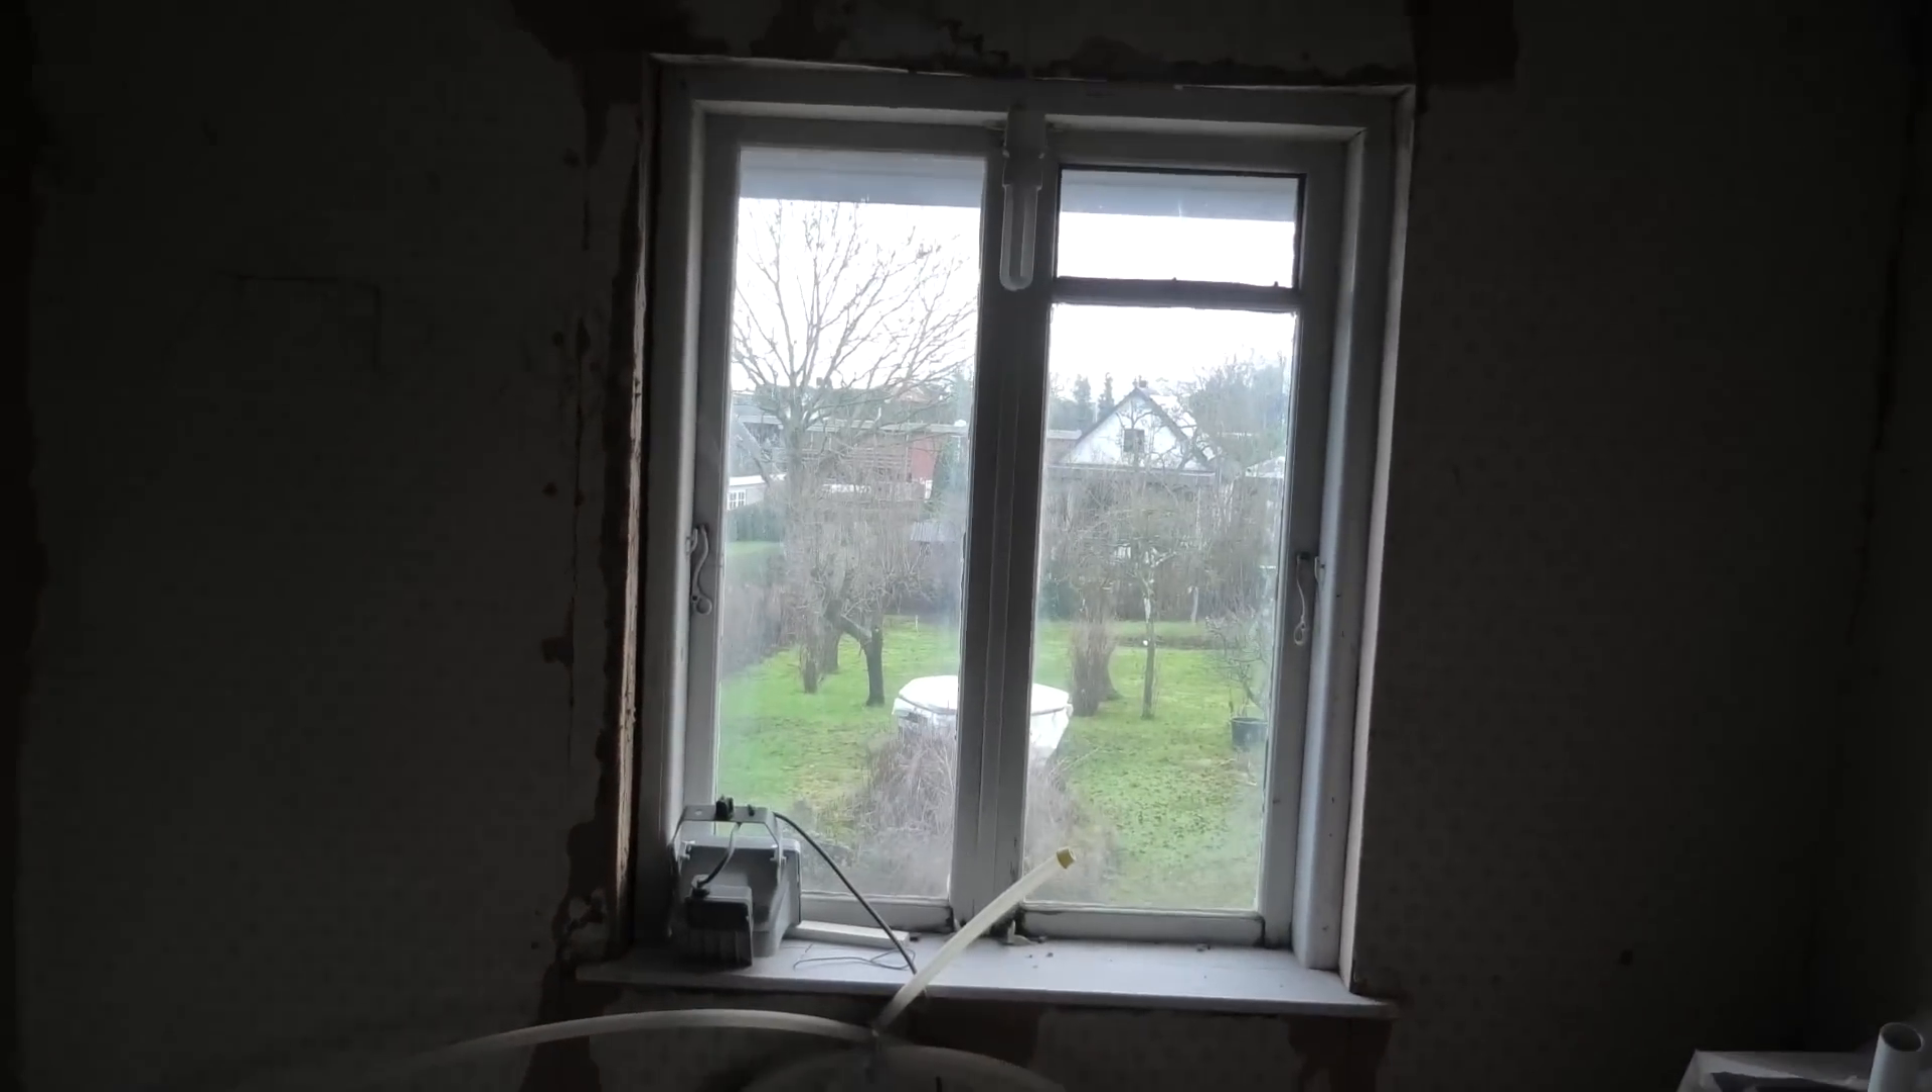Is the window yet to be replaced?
Yes.